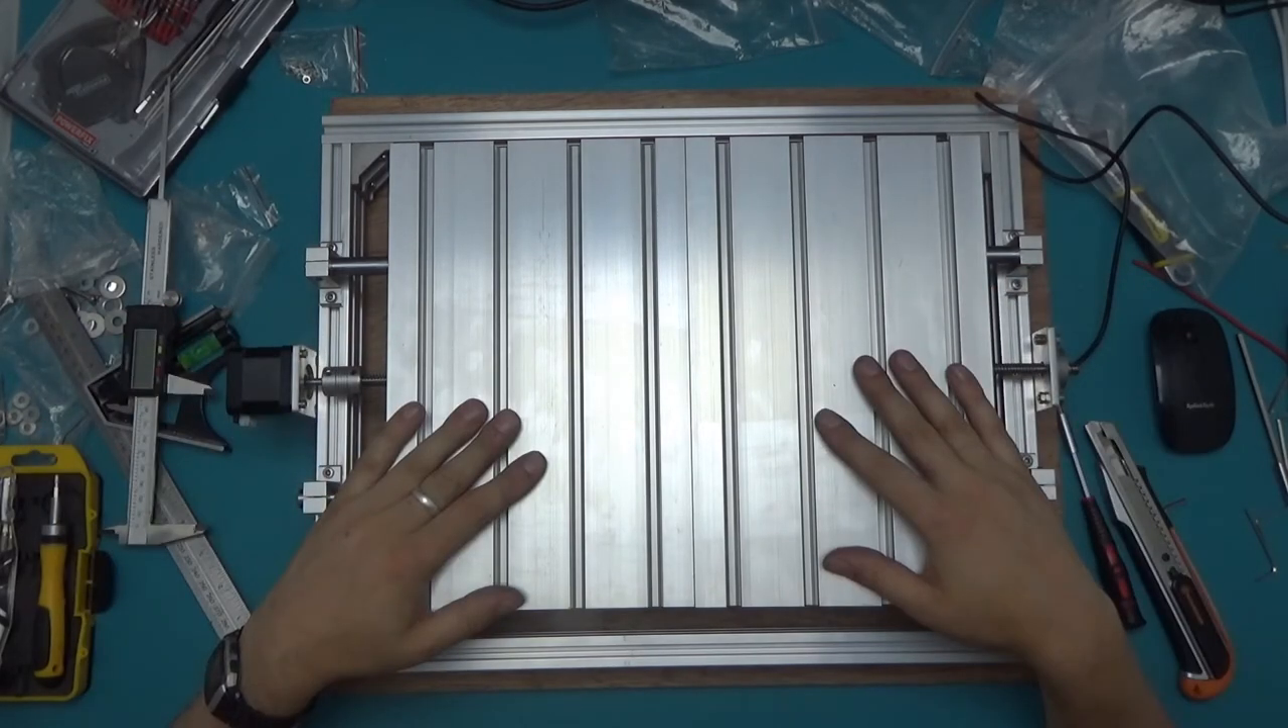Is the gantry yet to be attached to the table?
Yes.